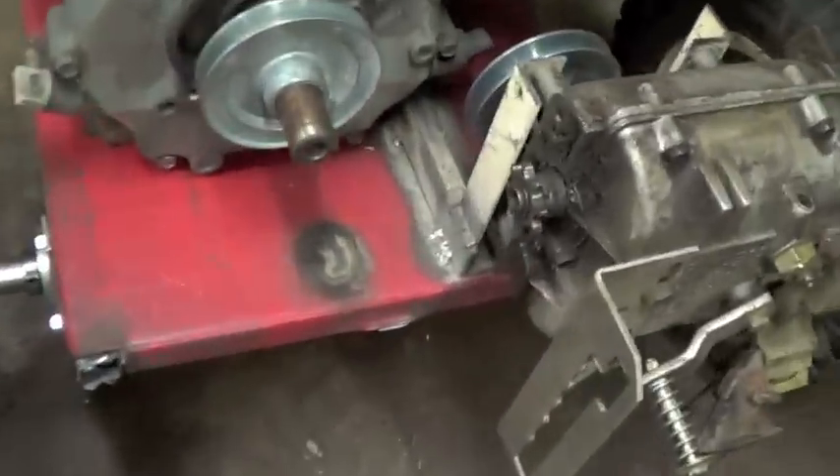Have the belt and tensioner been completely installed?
No.